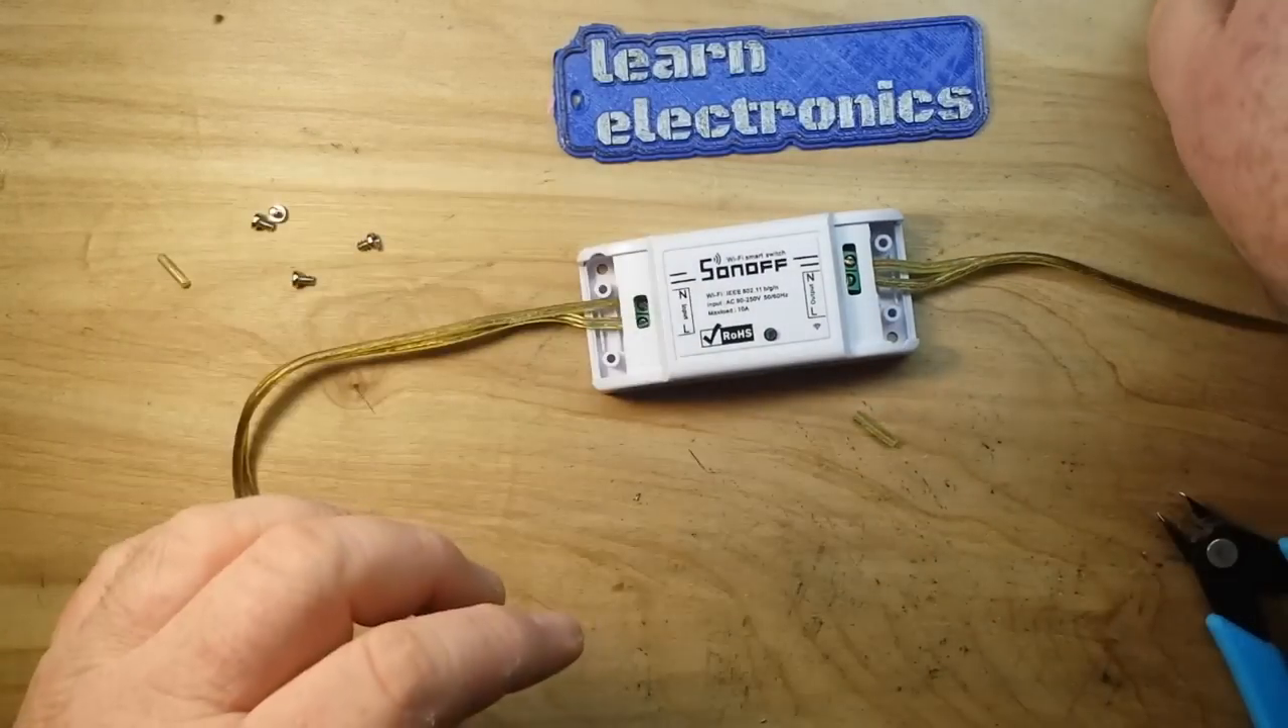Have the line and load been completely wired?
Yes.